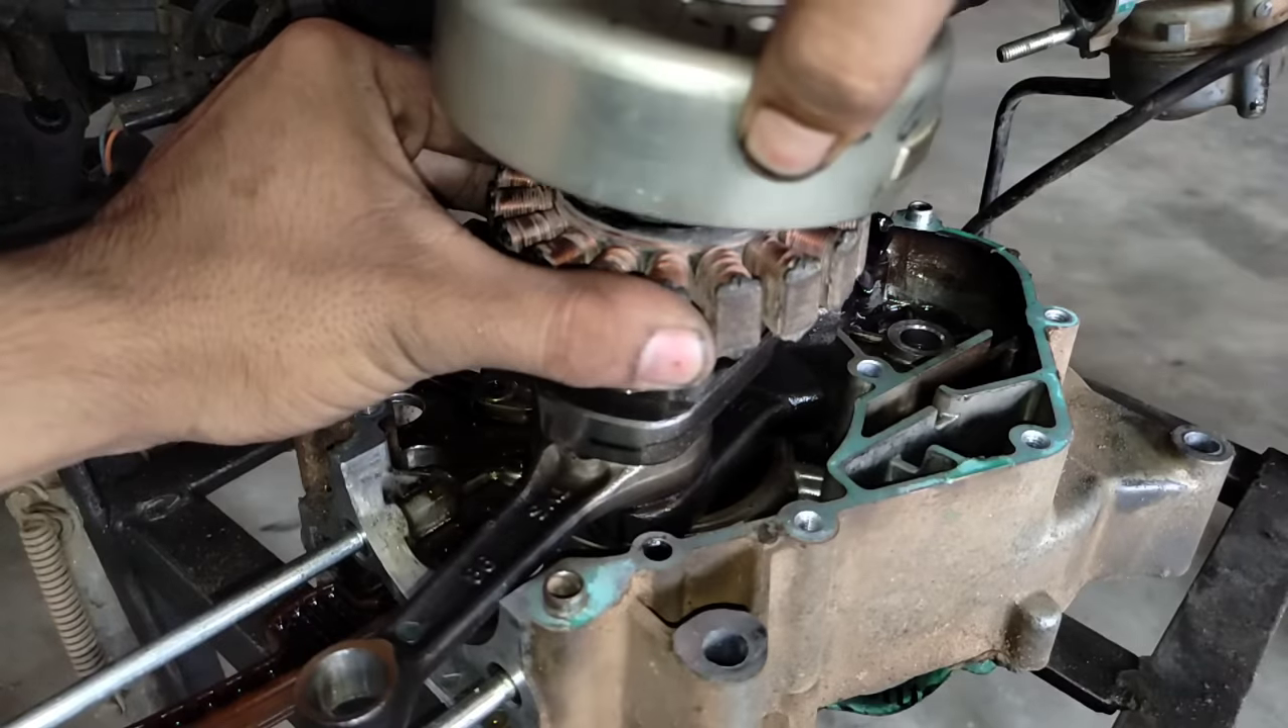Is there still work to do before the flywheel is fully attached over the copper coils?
Yes.